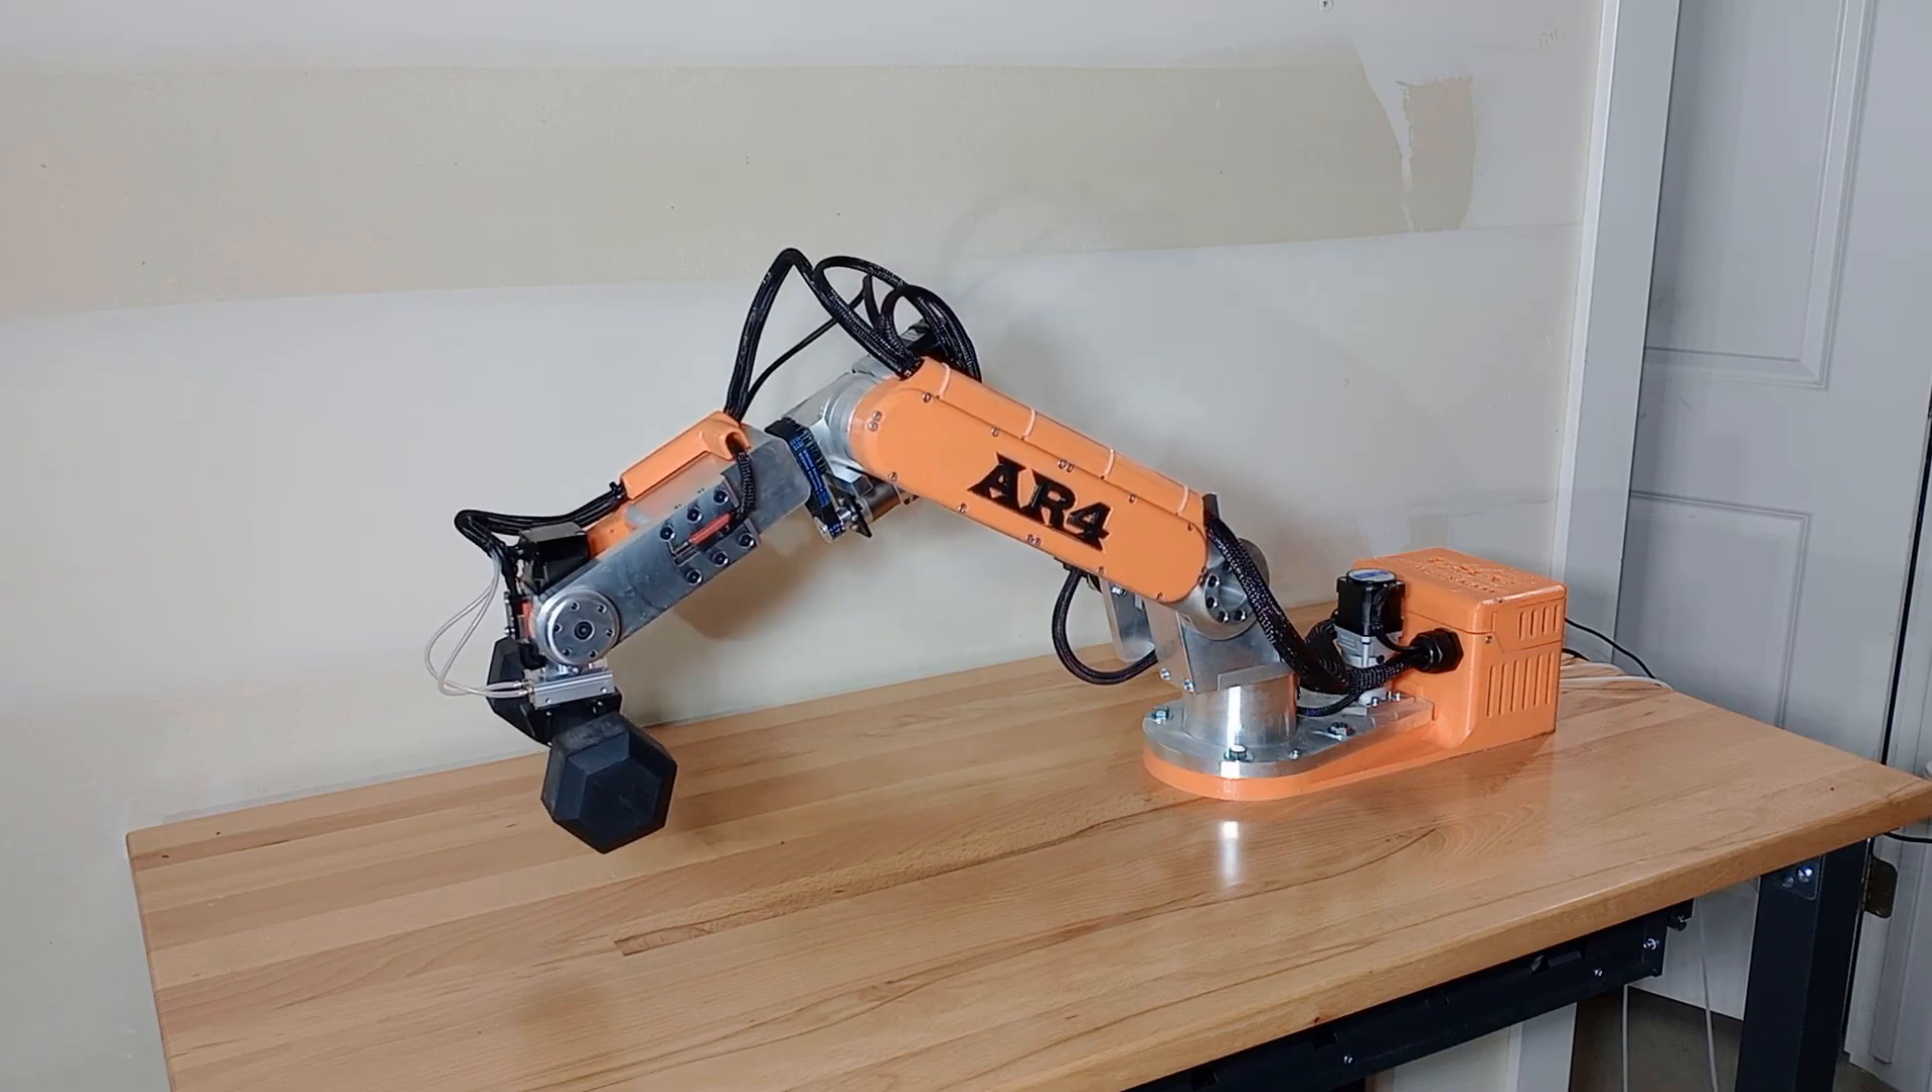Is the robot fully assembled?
Yes.